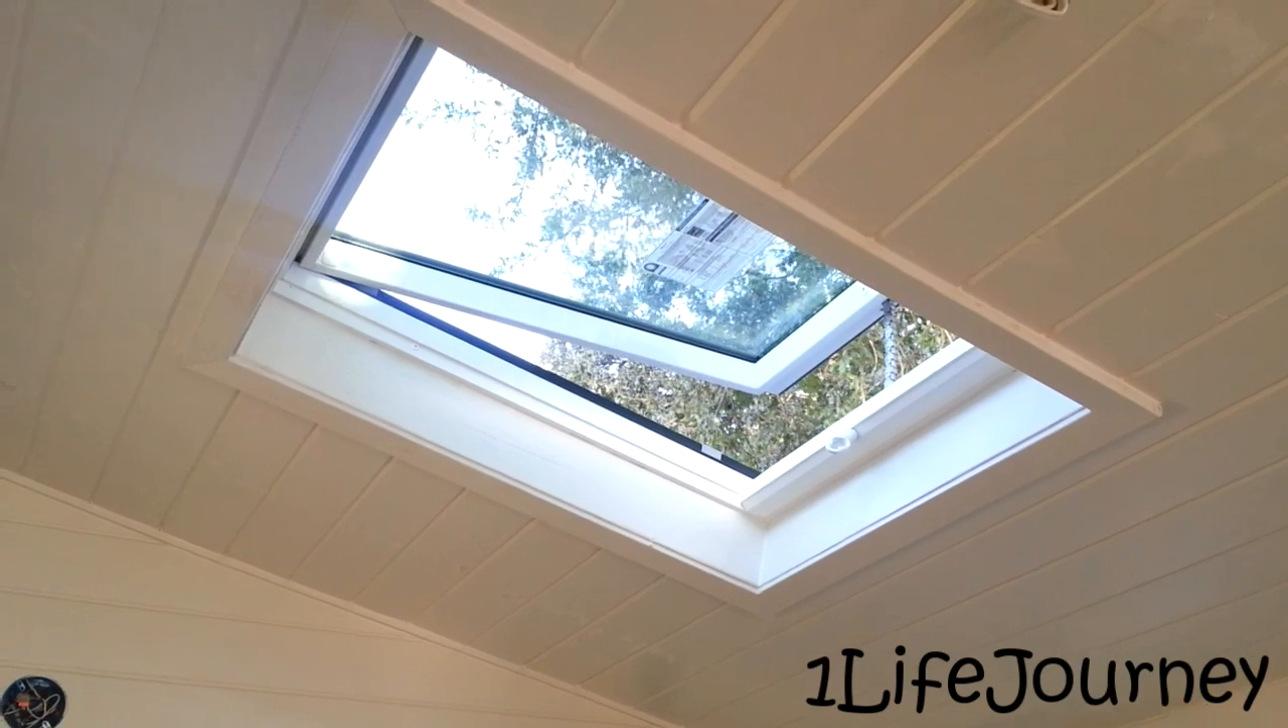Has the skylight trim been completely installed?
Yes.